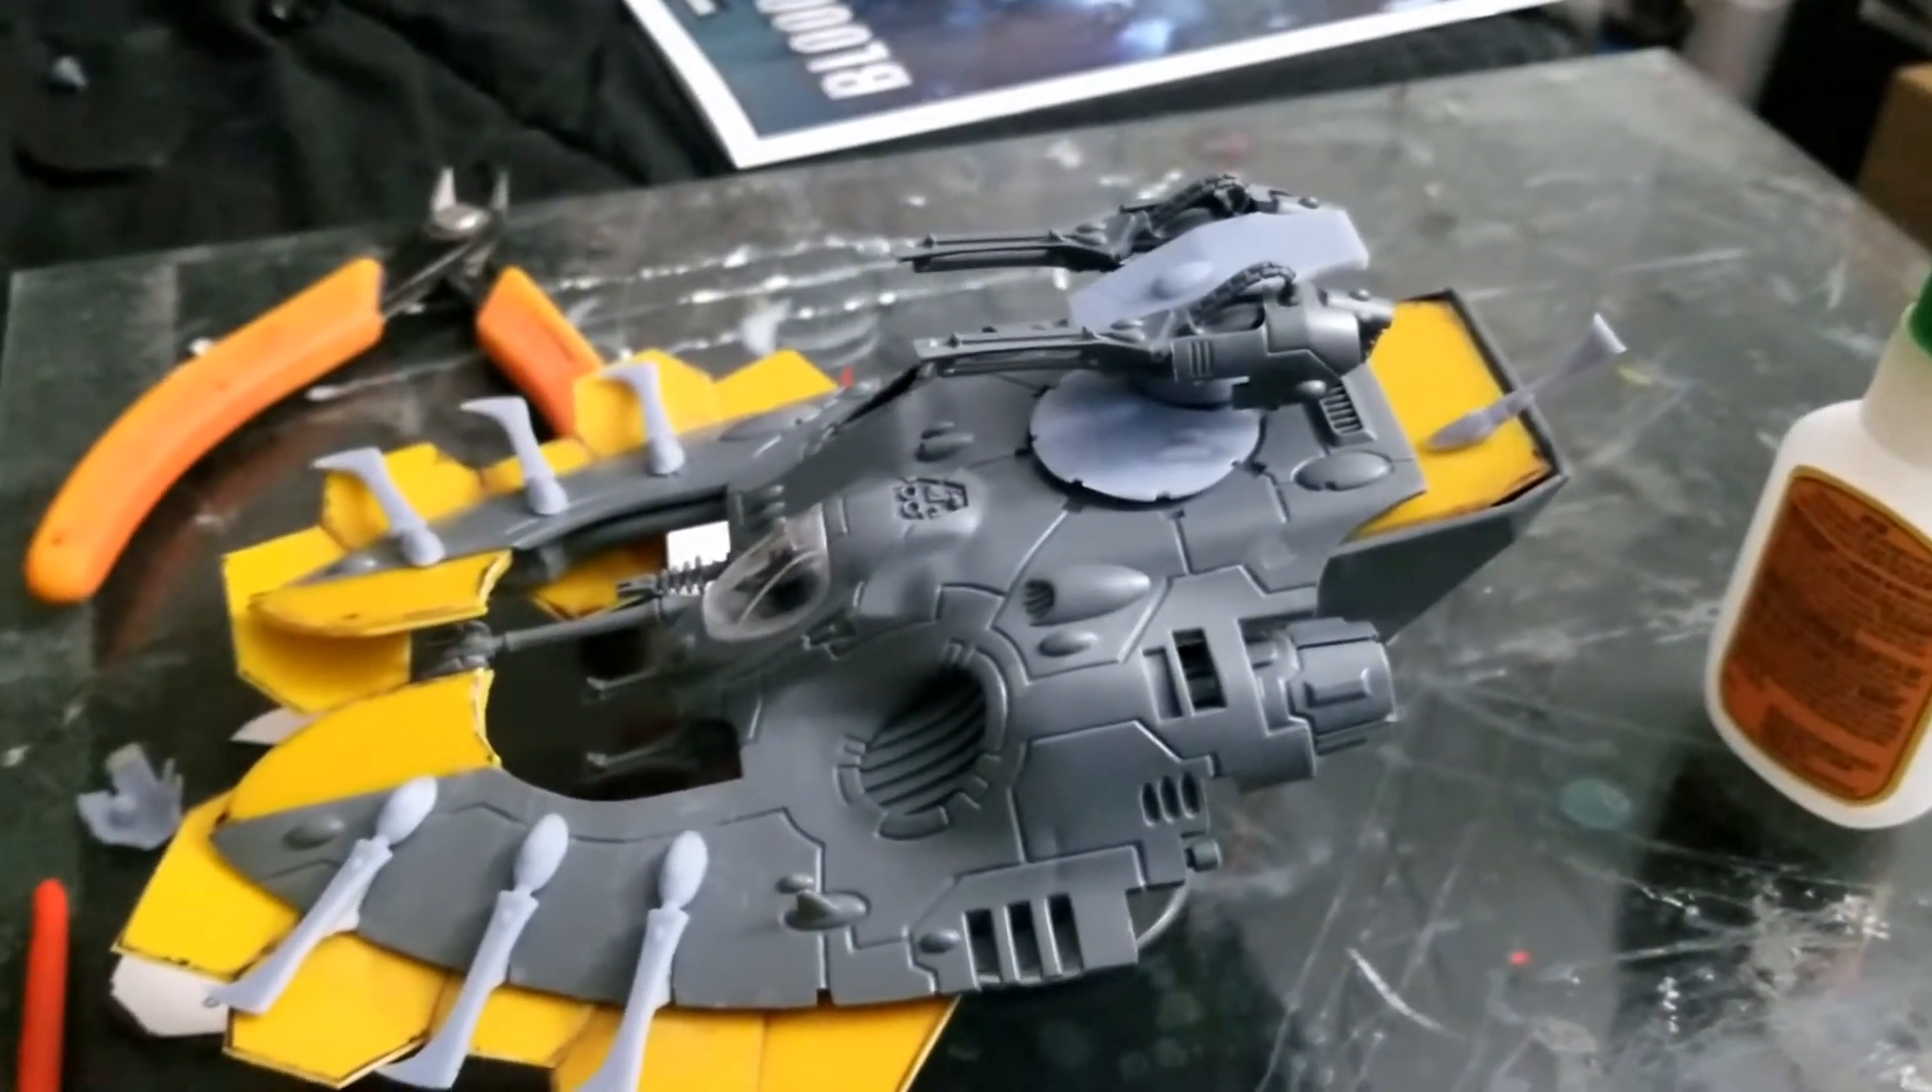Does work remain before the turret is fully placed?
No.